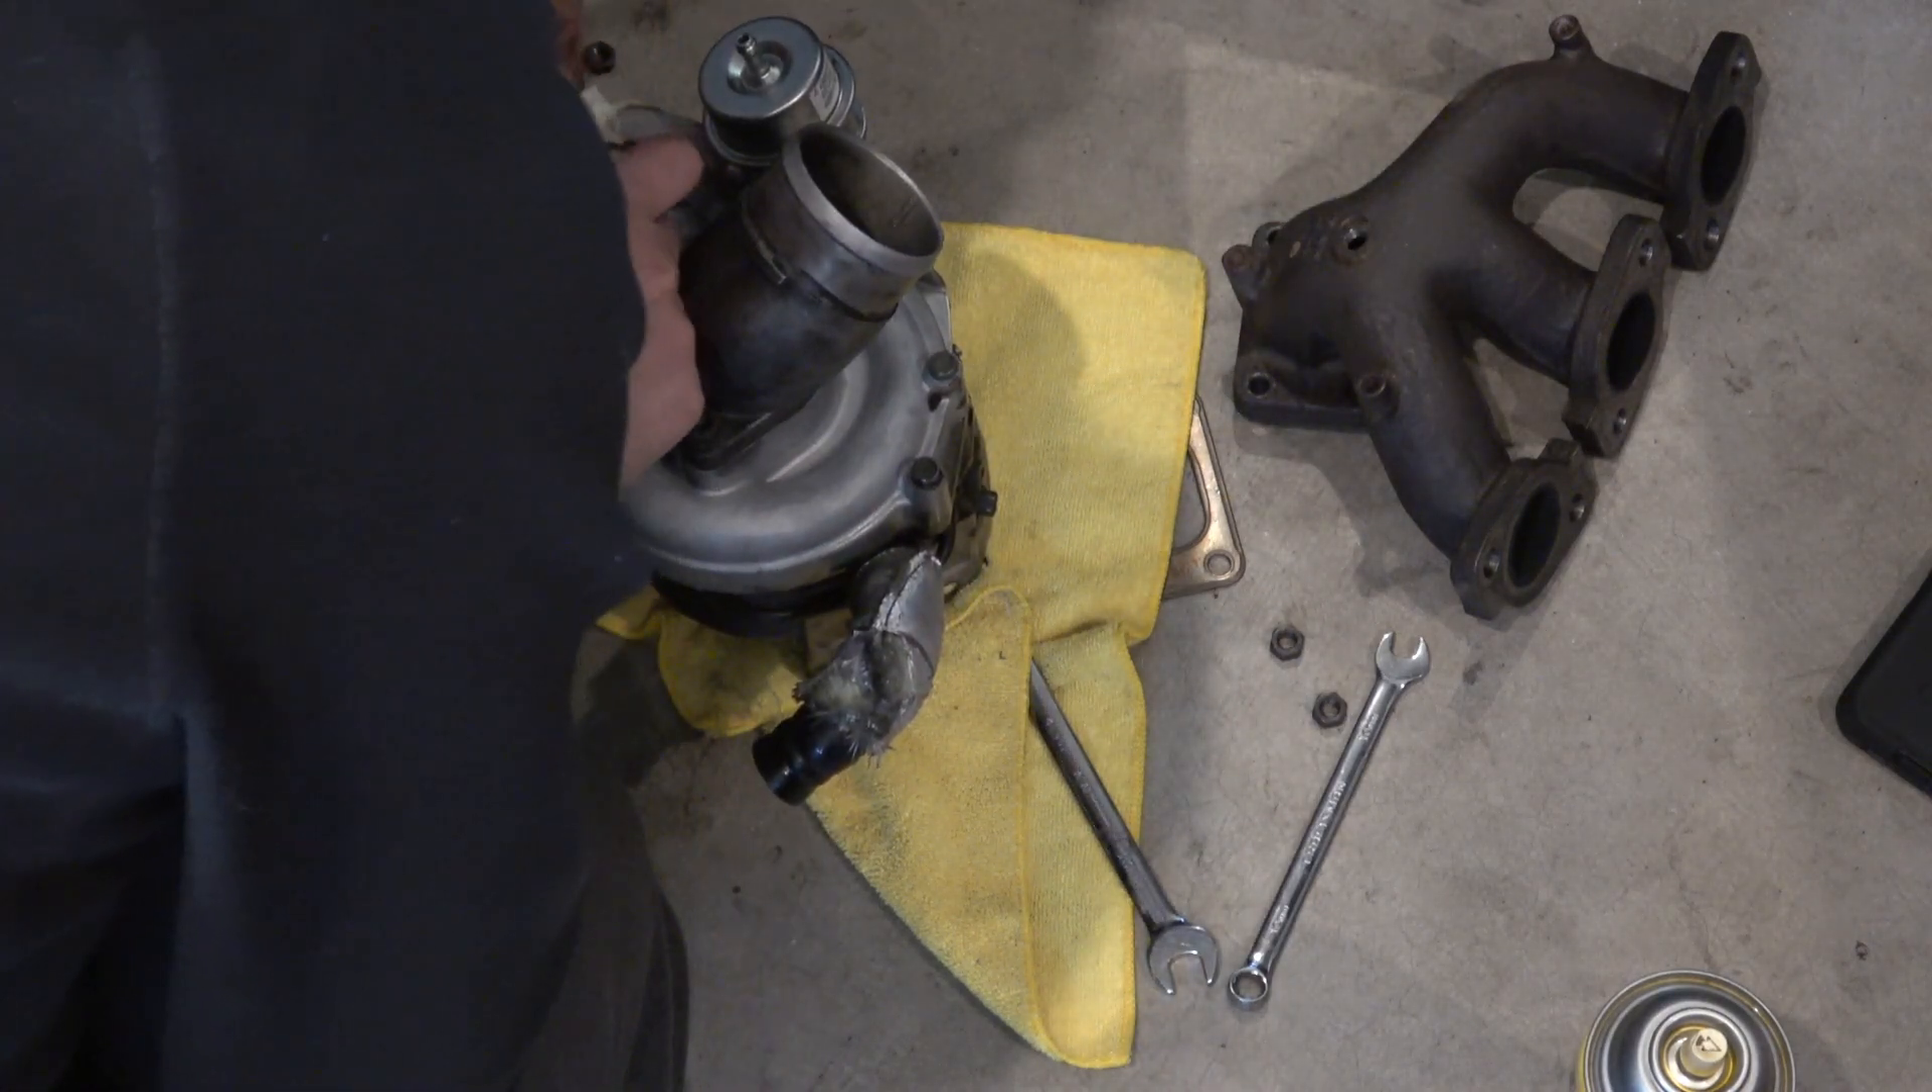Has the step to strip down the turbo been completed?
No.